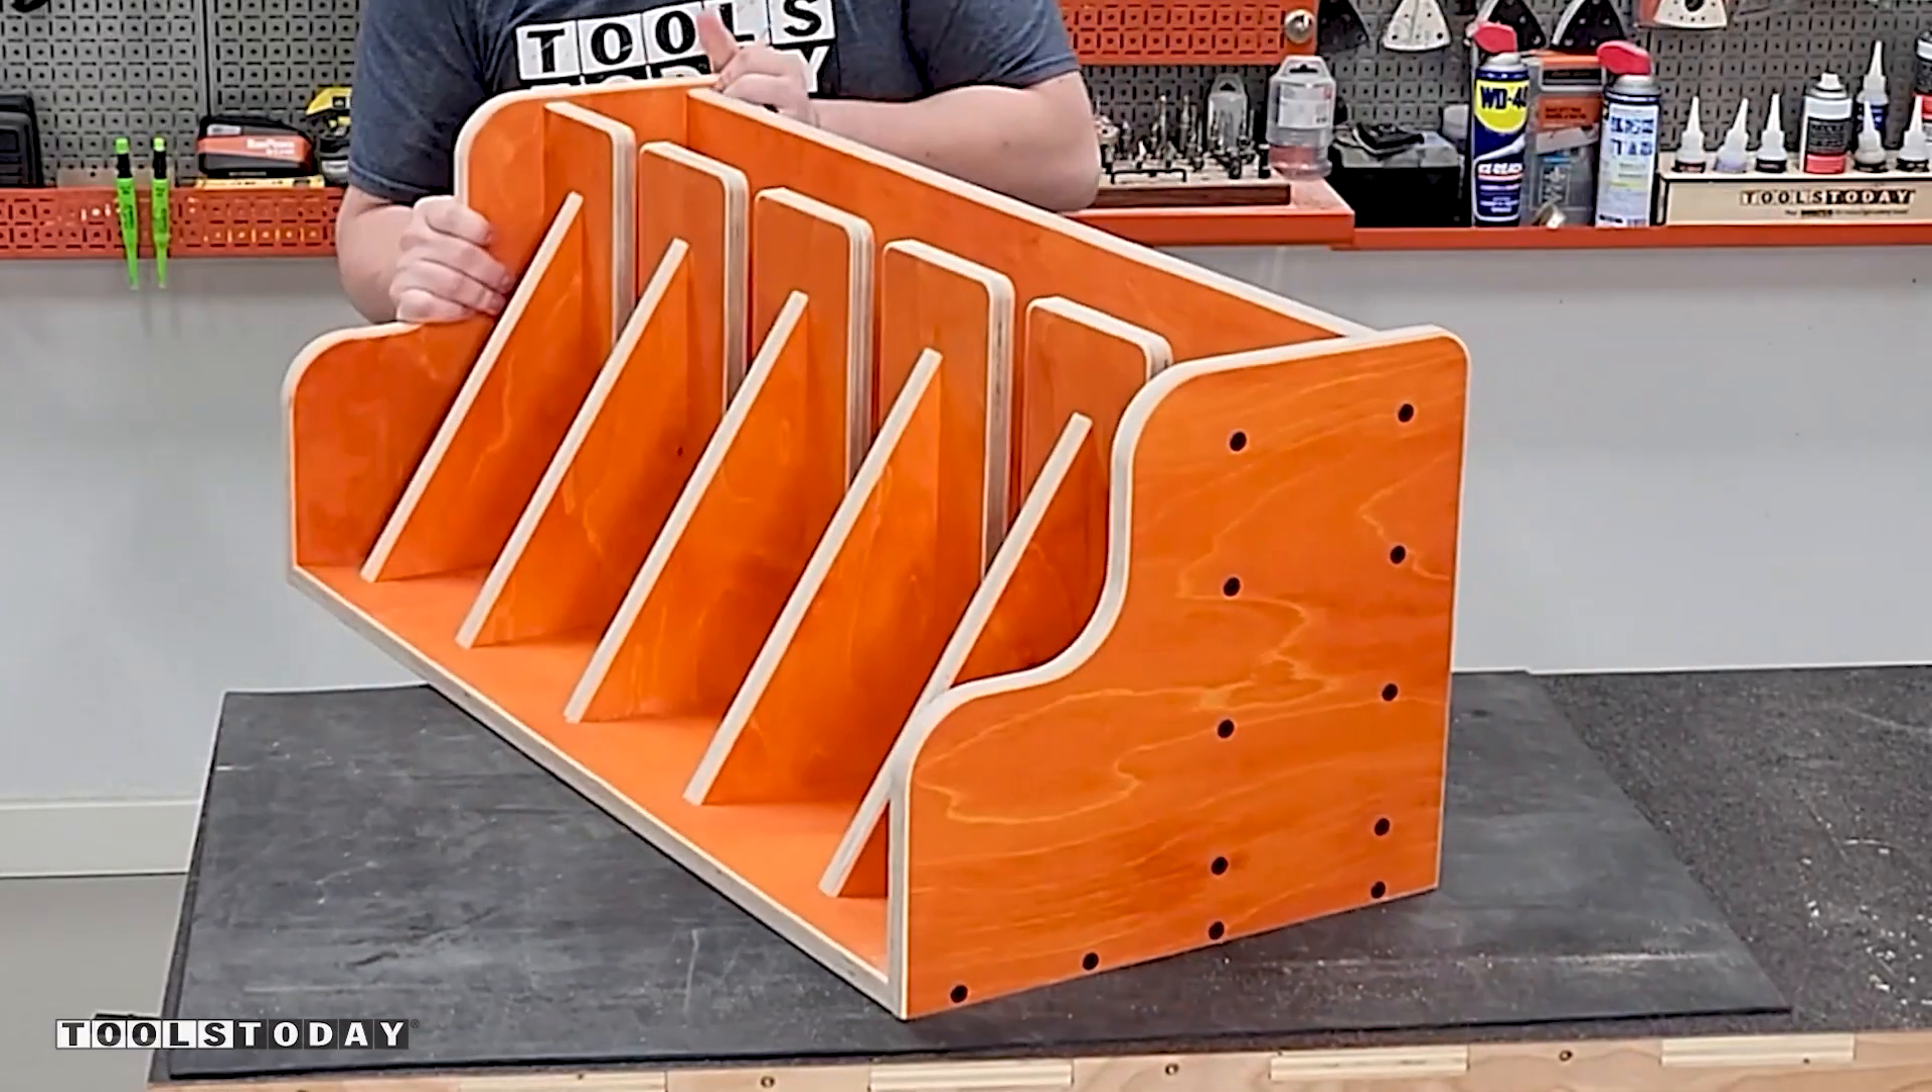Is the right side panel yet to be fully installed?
No.